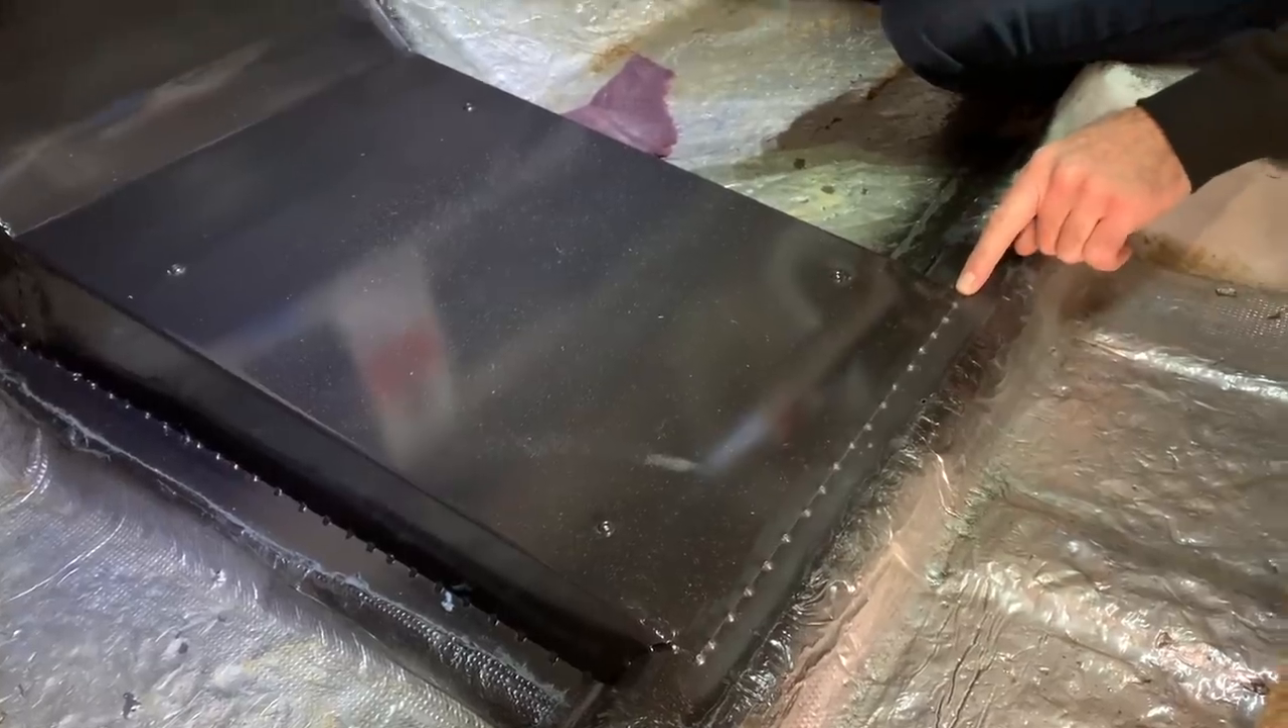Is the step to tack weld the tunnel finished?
Yes.